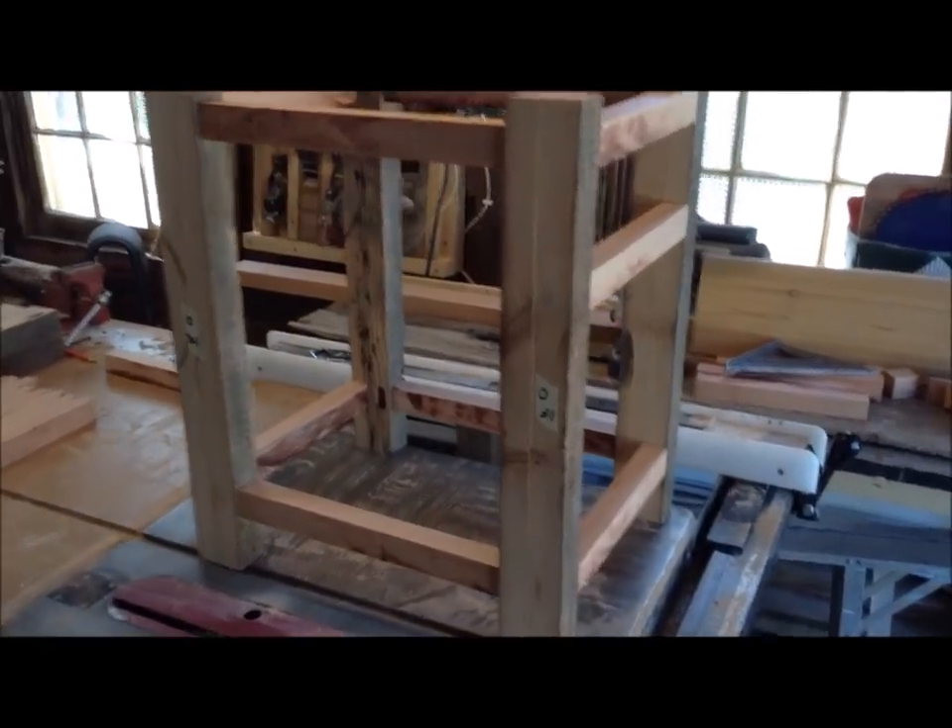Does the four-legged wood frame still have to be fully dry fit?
No.